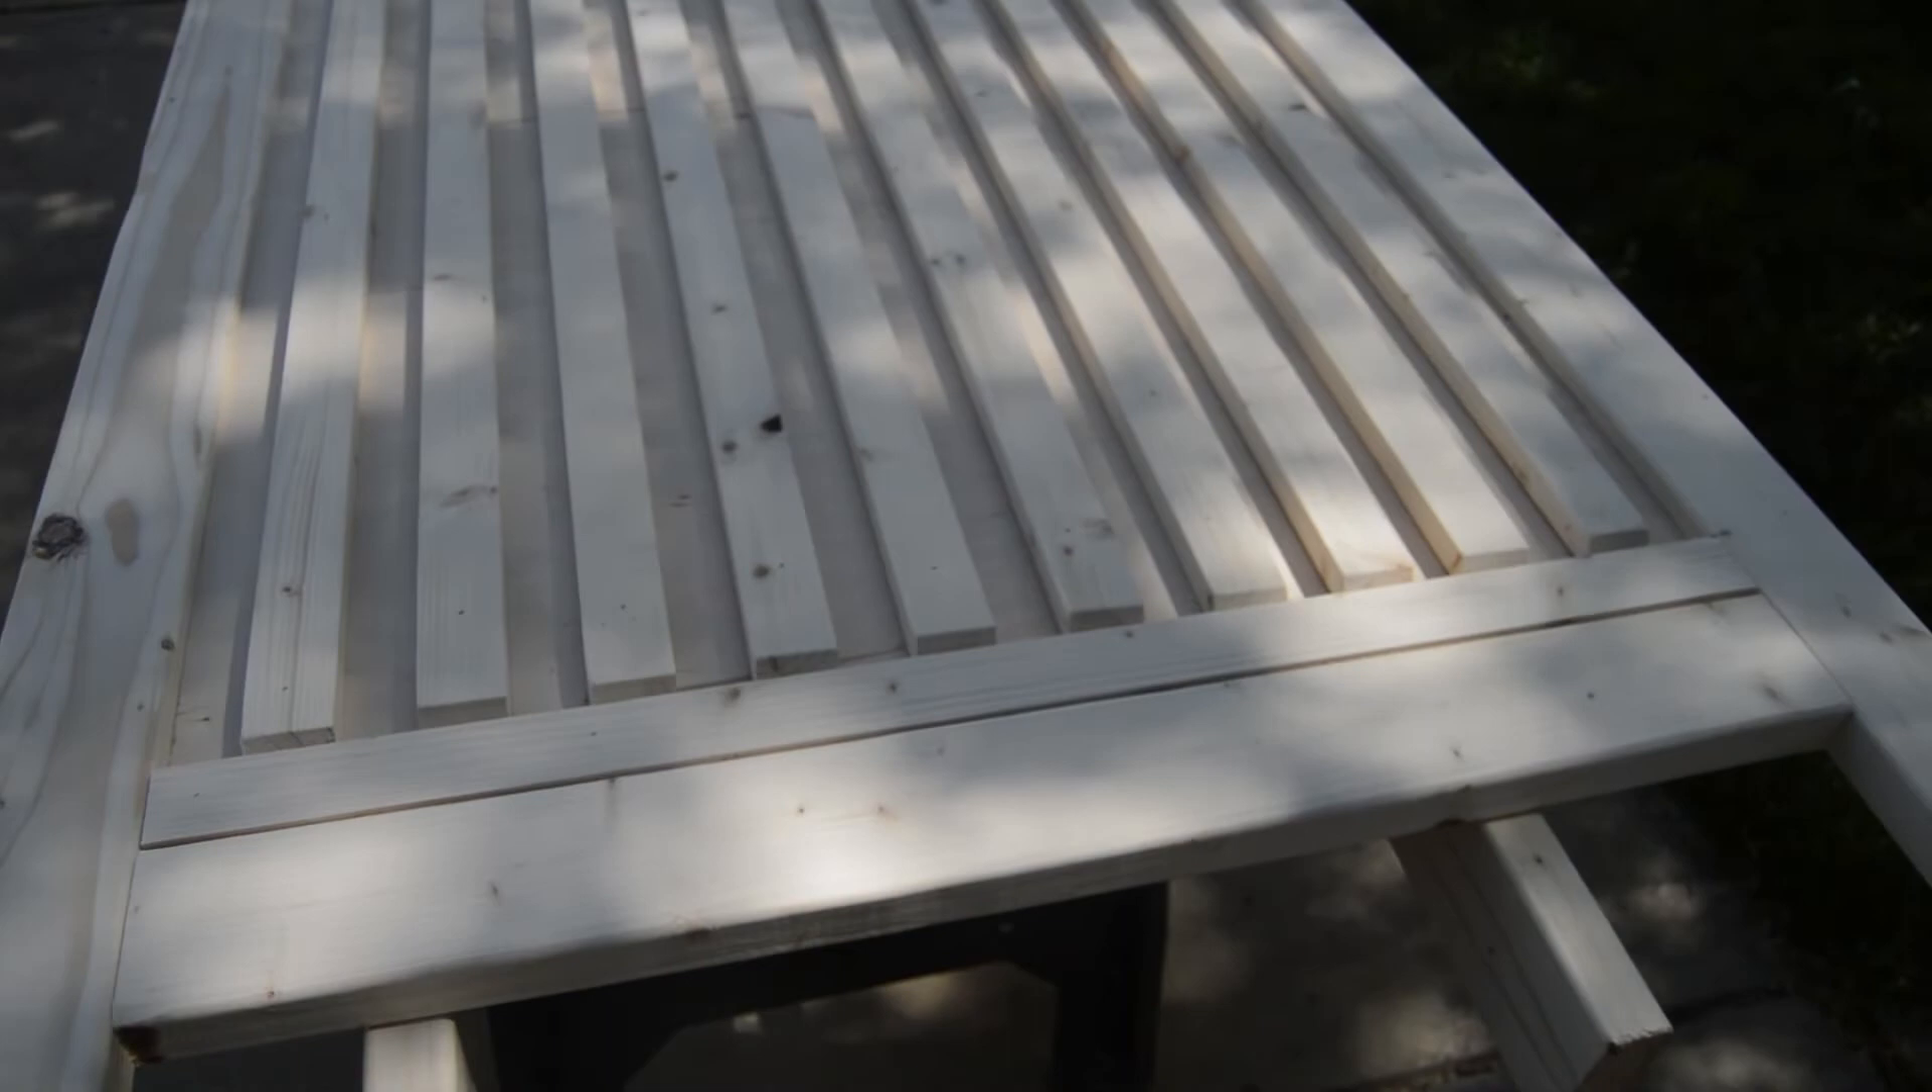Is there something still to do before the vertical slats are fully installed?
No.